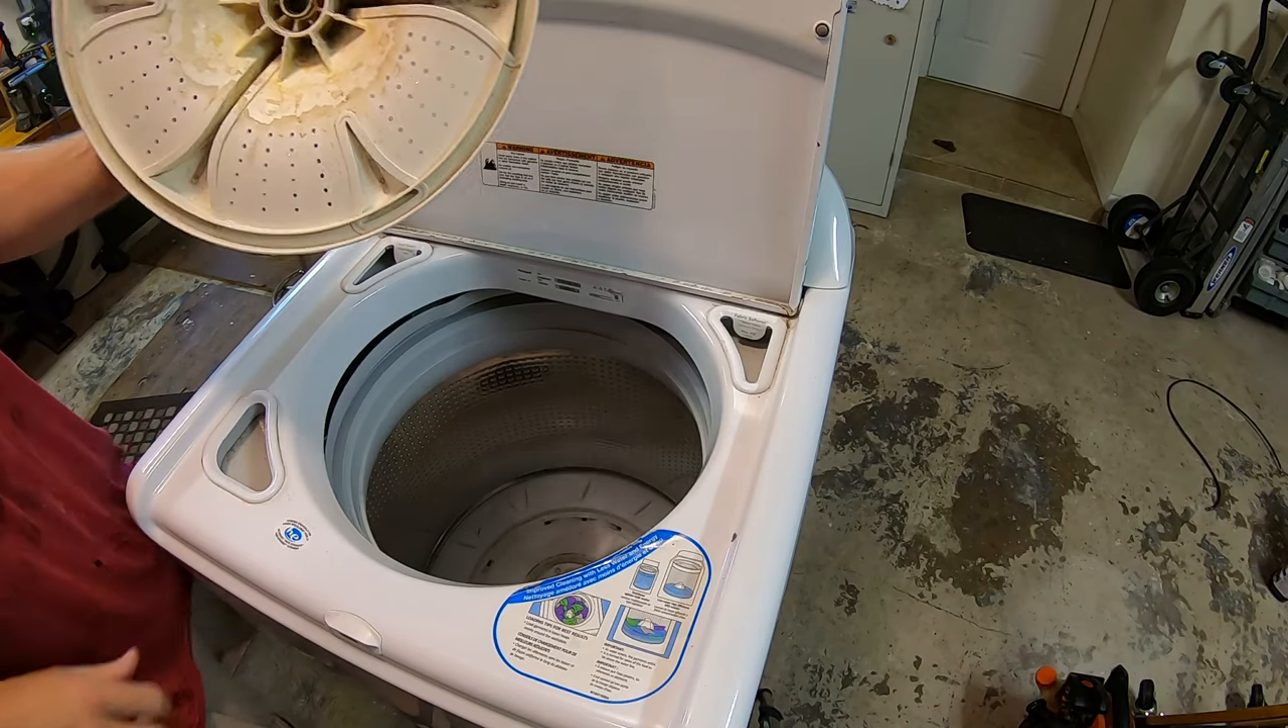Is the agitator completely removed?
Yes.